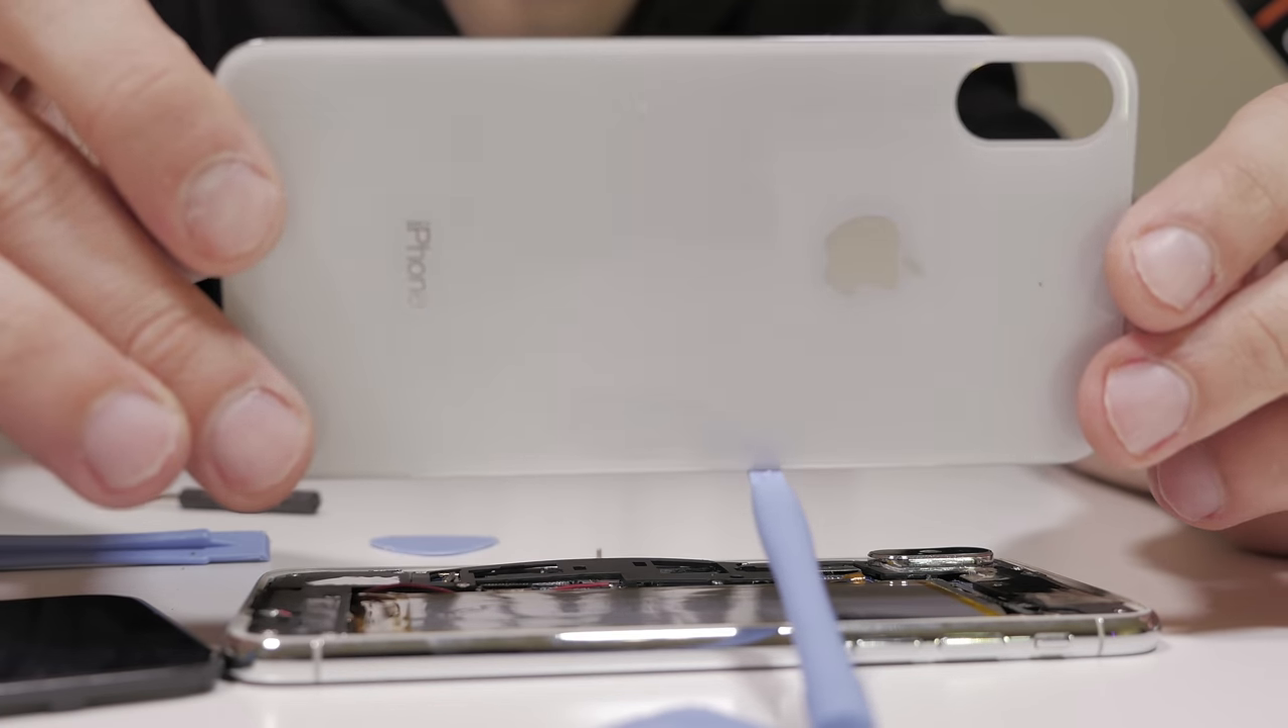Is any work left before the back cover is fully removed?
No.